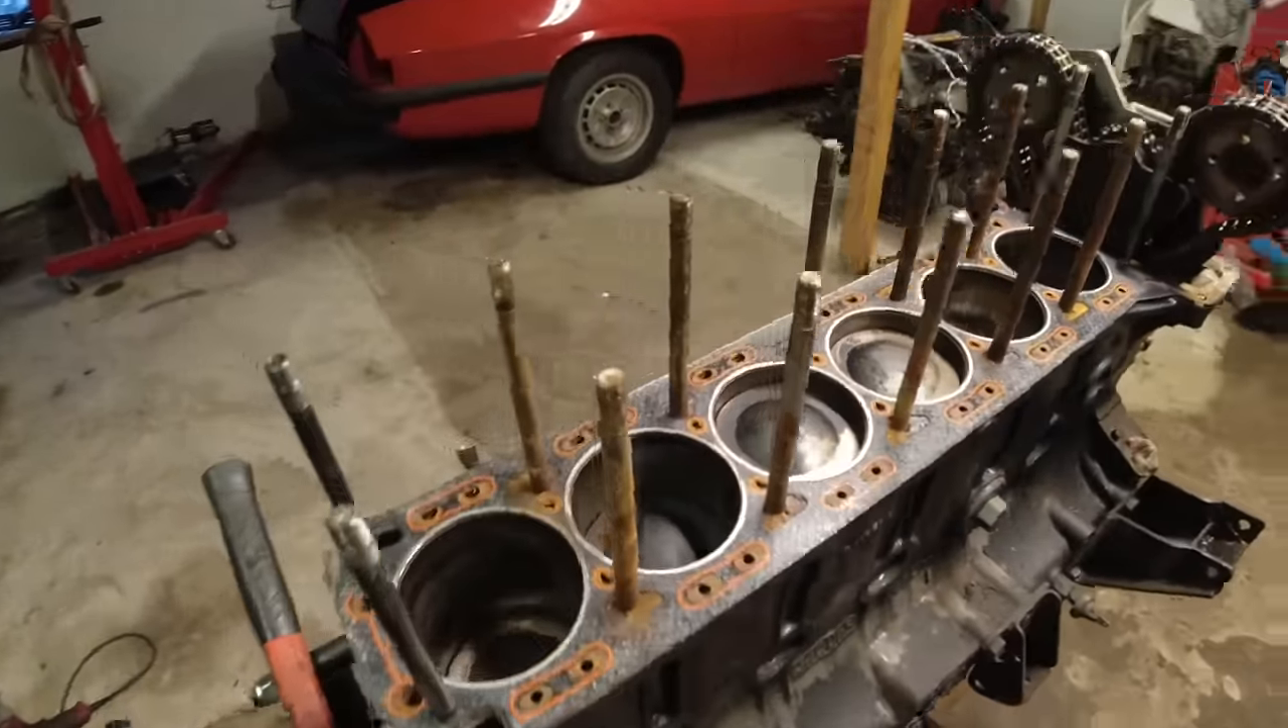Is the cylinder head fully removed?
Yes.